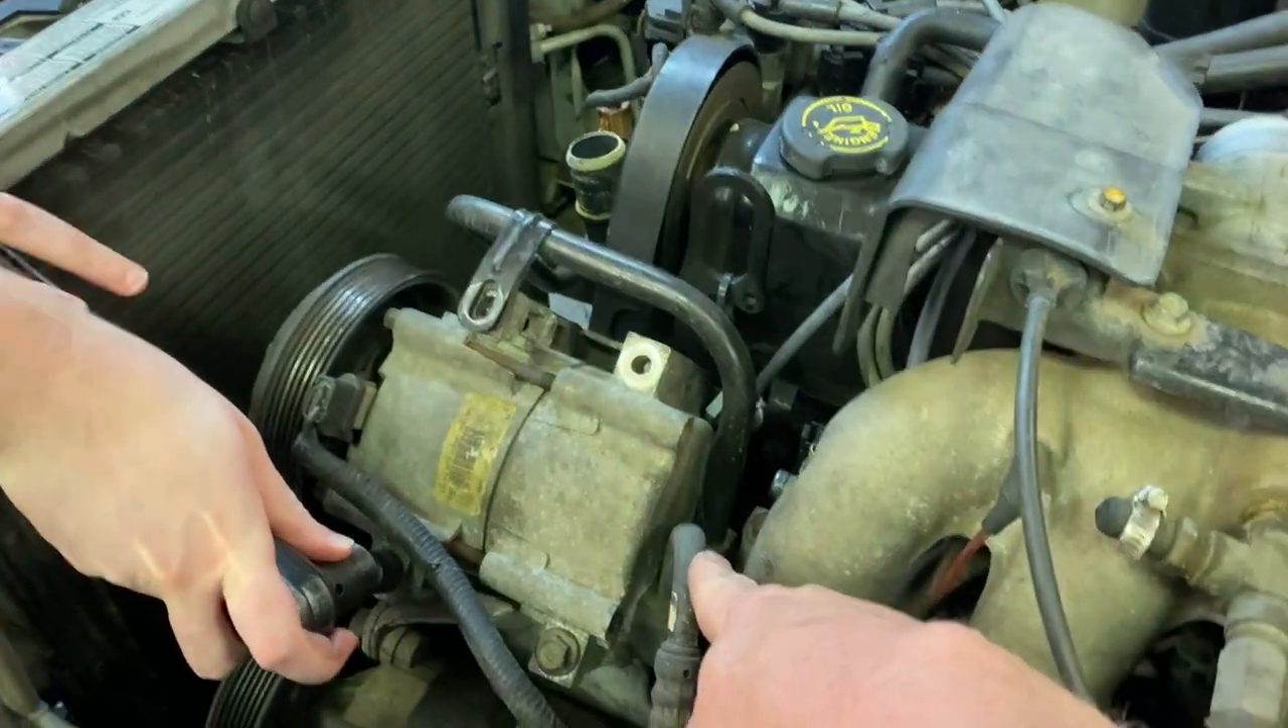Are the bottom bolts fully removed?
No.